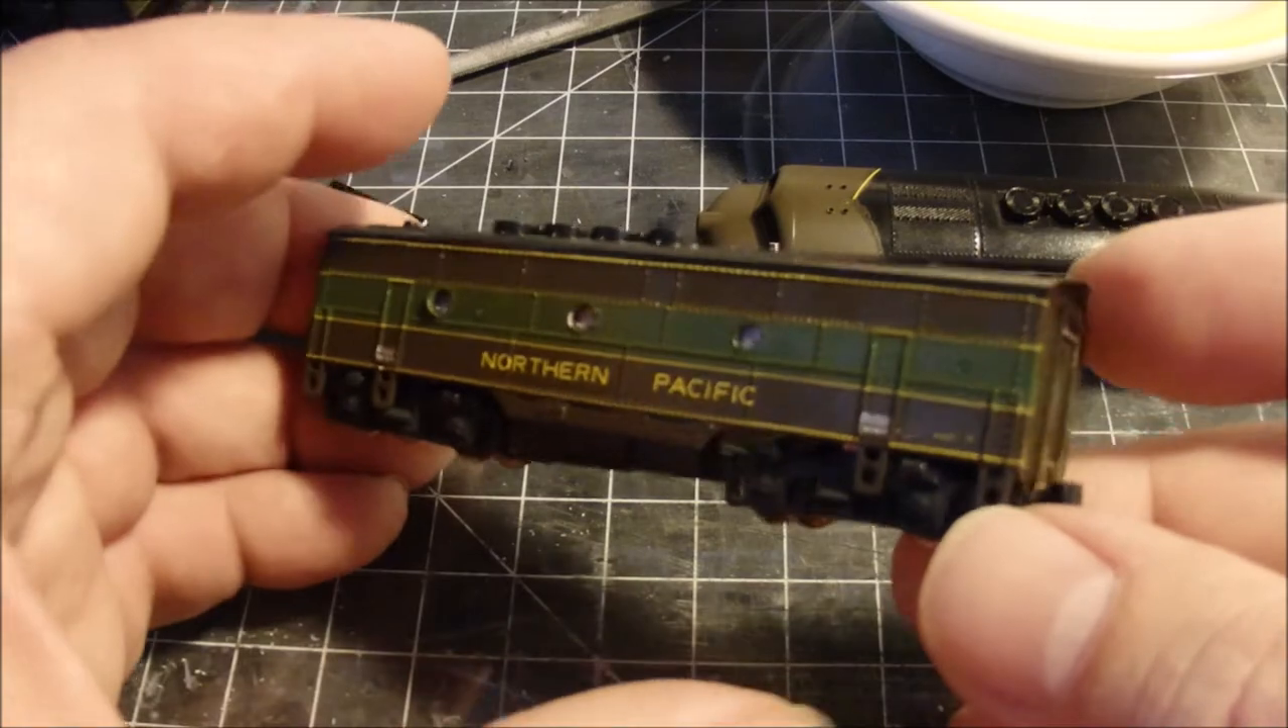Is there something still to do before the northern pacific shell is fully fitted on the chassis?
No.